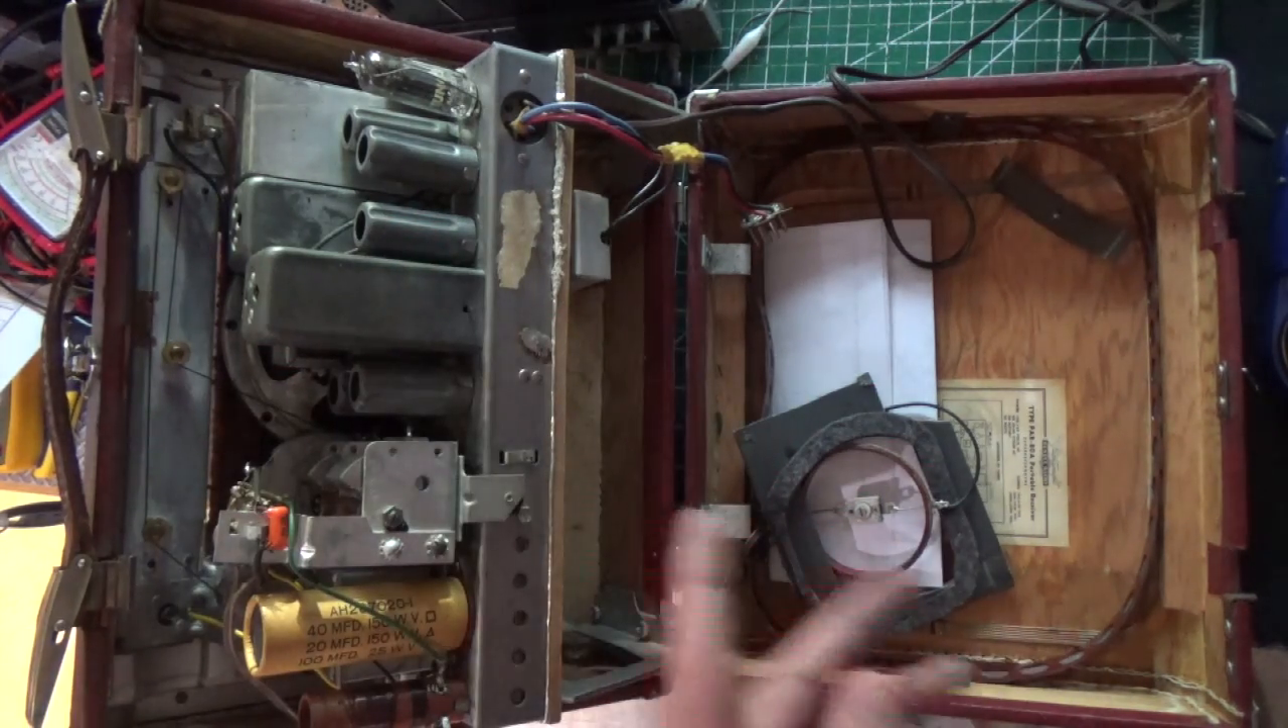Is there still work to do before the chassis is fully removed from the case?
Yes.